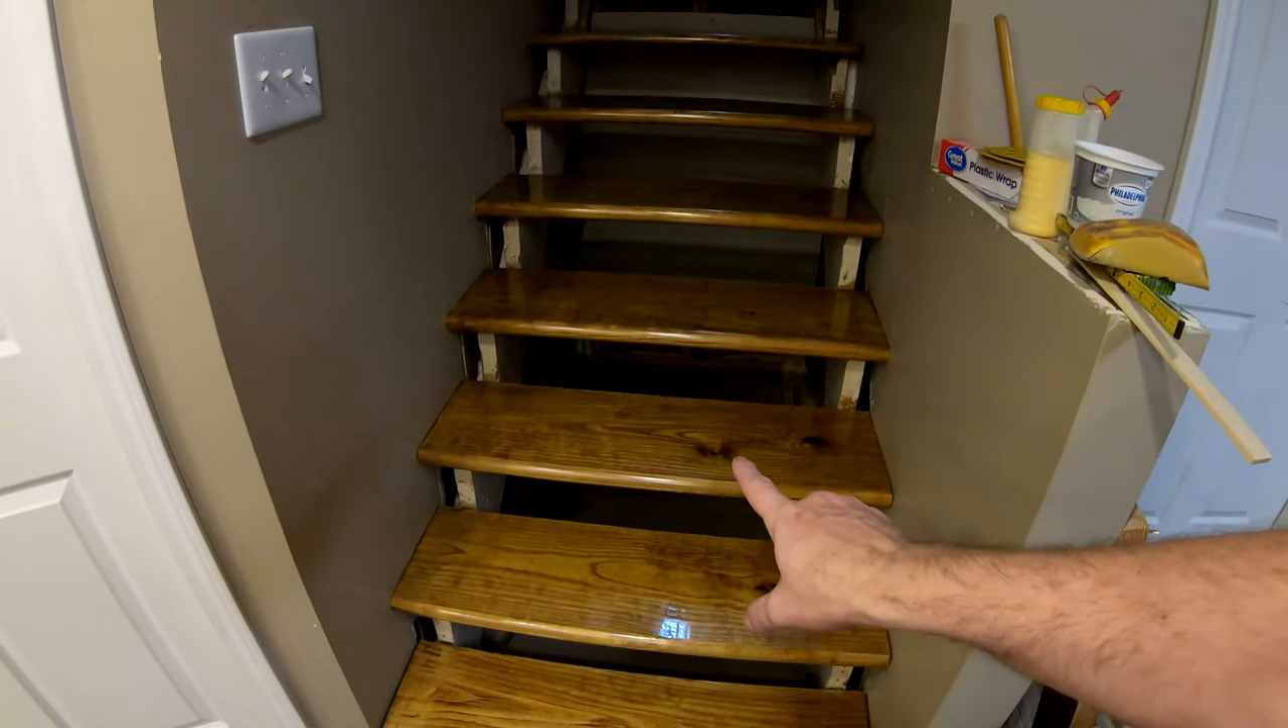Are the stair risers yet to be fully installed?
Yes.